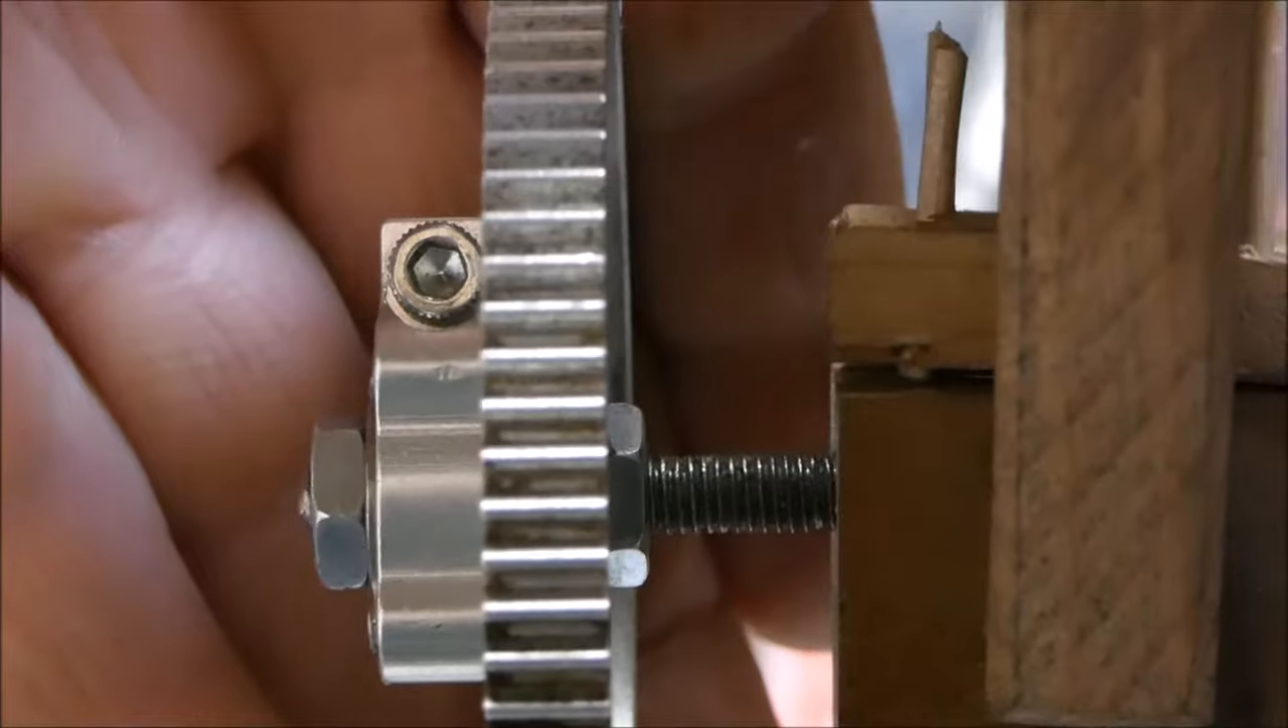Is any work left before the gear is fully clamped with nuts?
No.